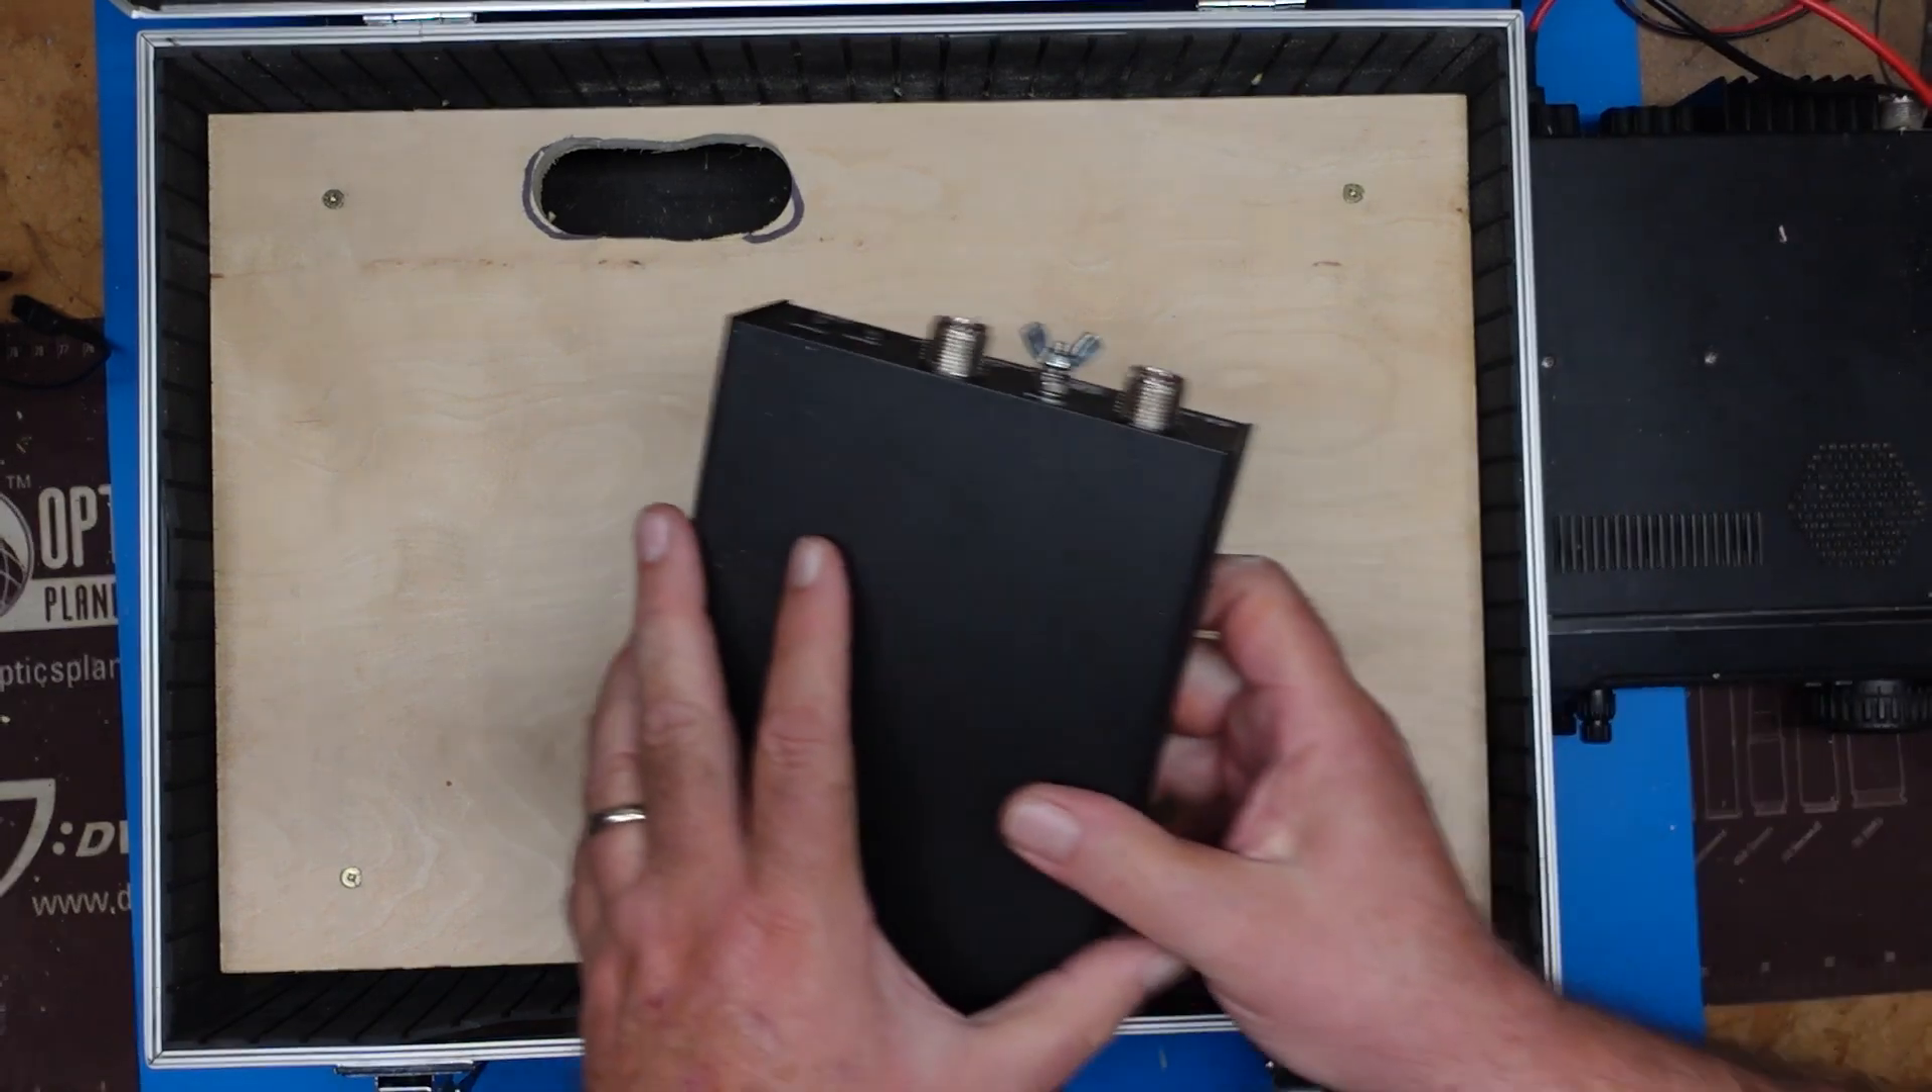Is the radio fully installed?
No.